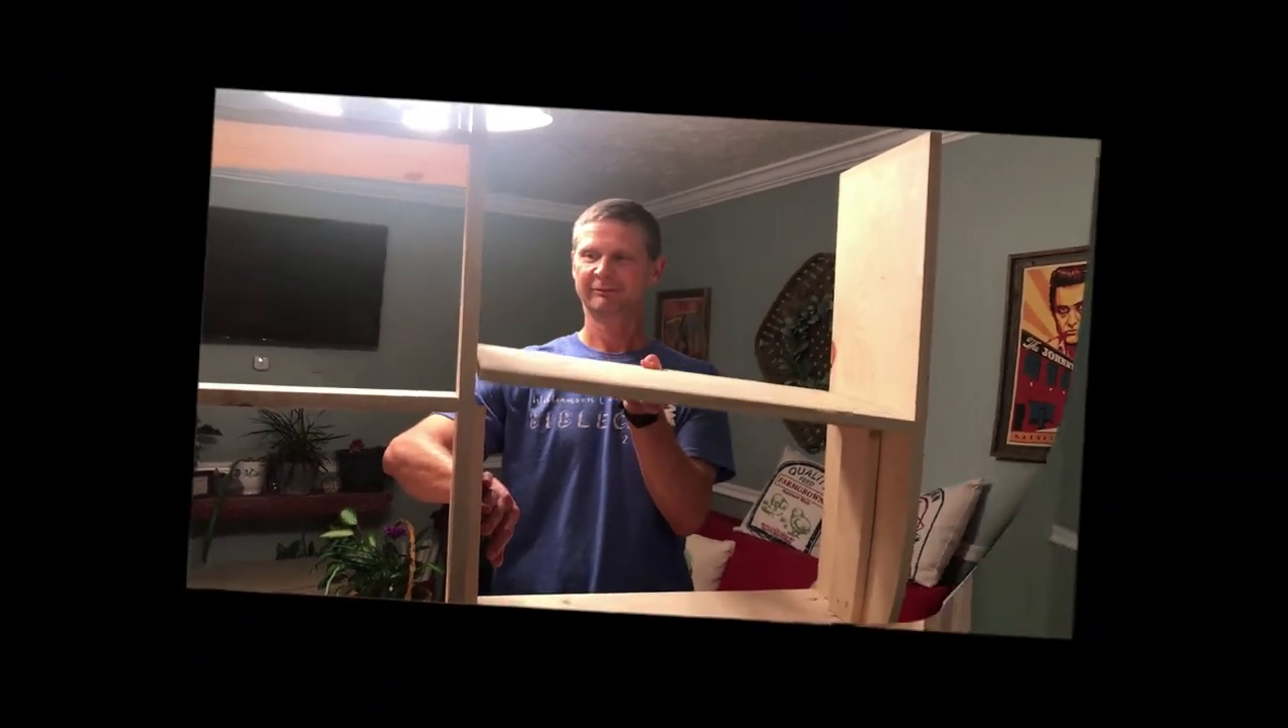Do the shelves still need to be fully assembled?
Yes.